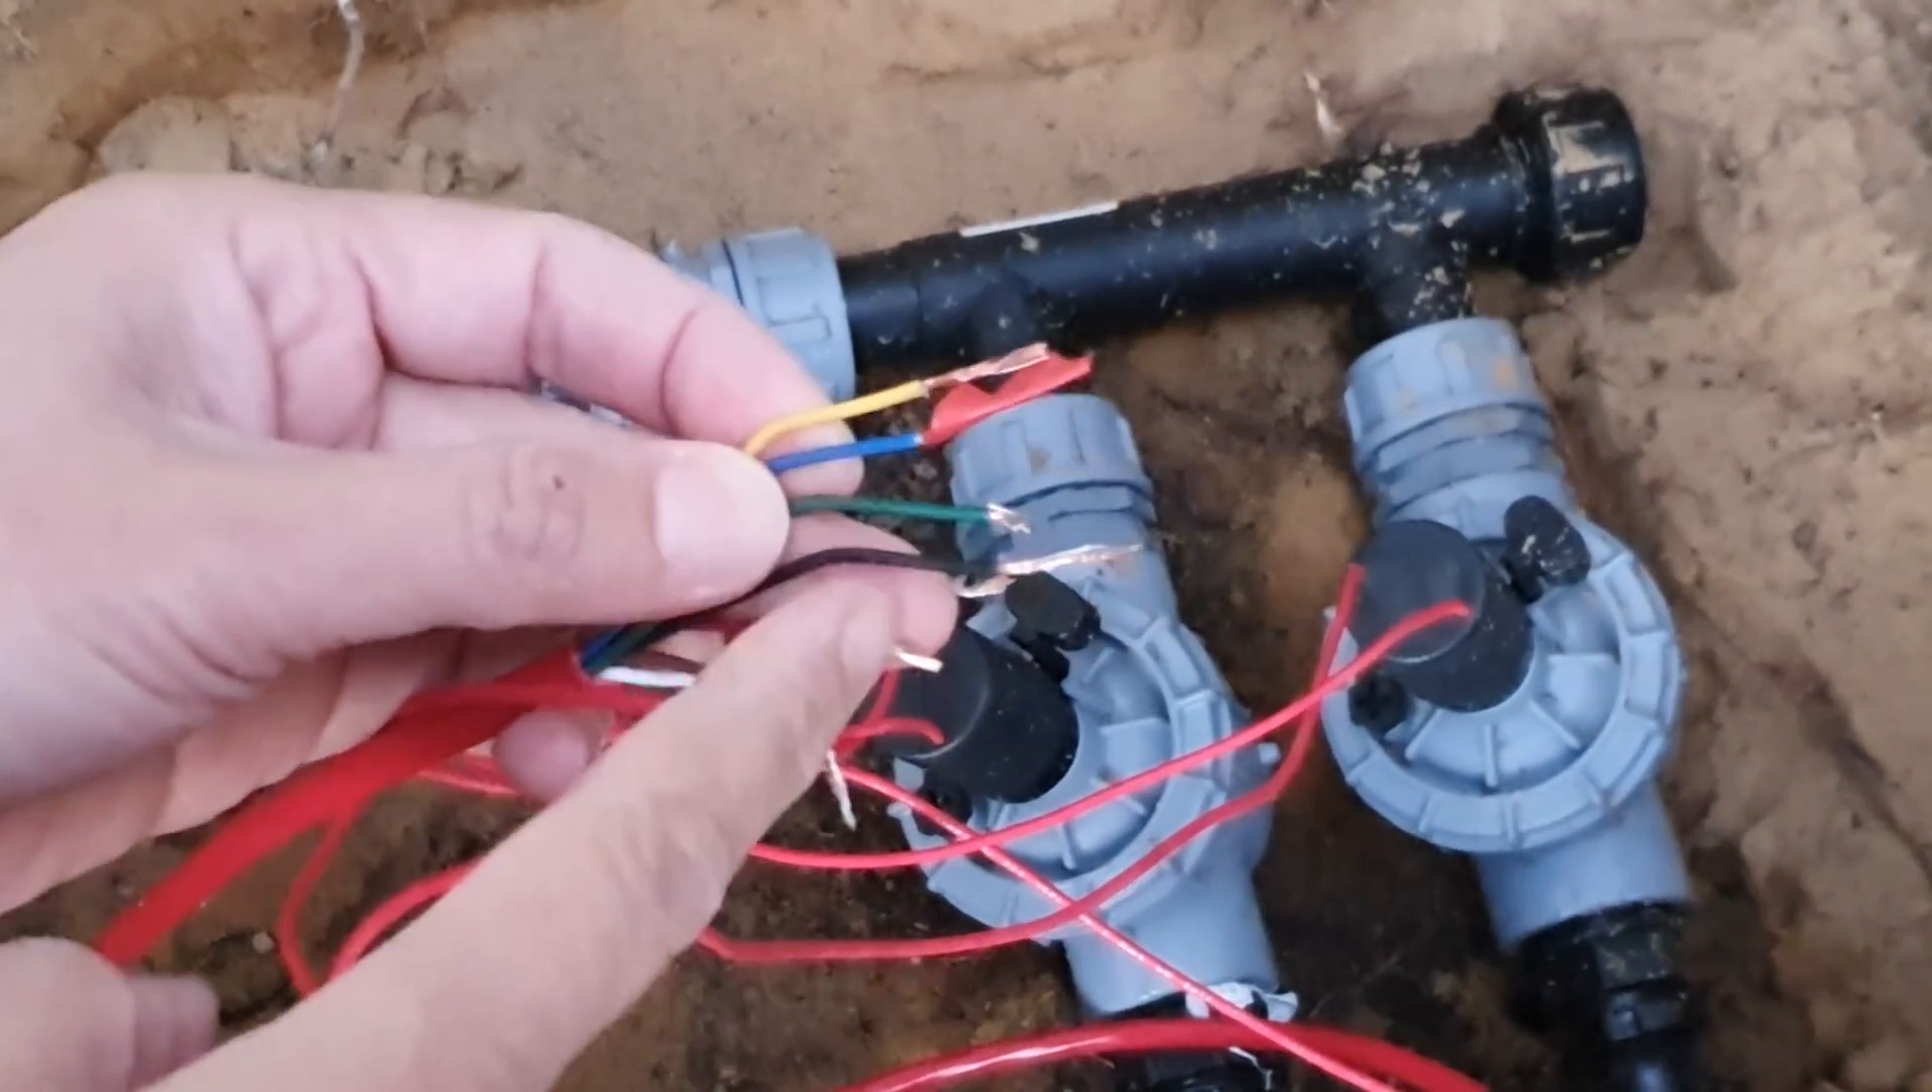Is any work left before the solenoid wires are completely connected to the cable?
Yes.